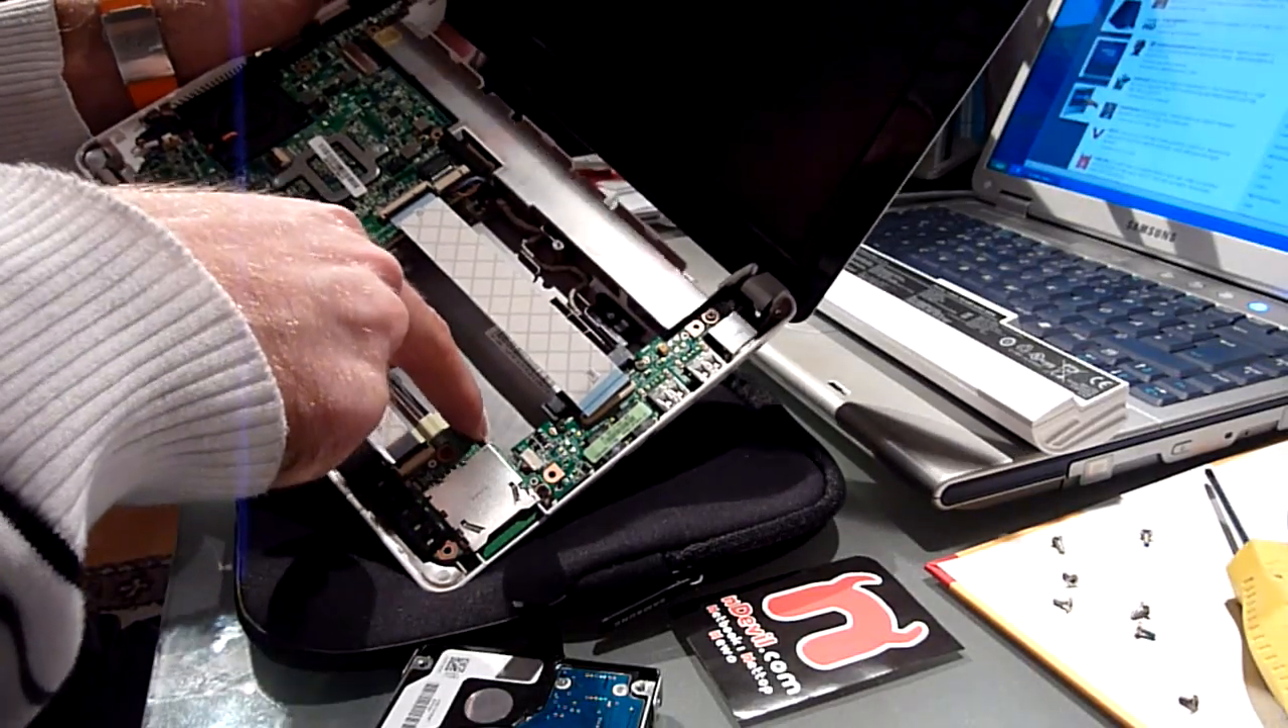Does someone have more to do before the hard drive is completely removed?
No.